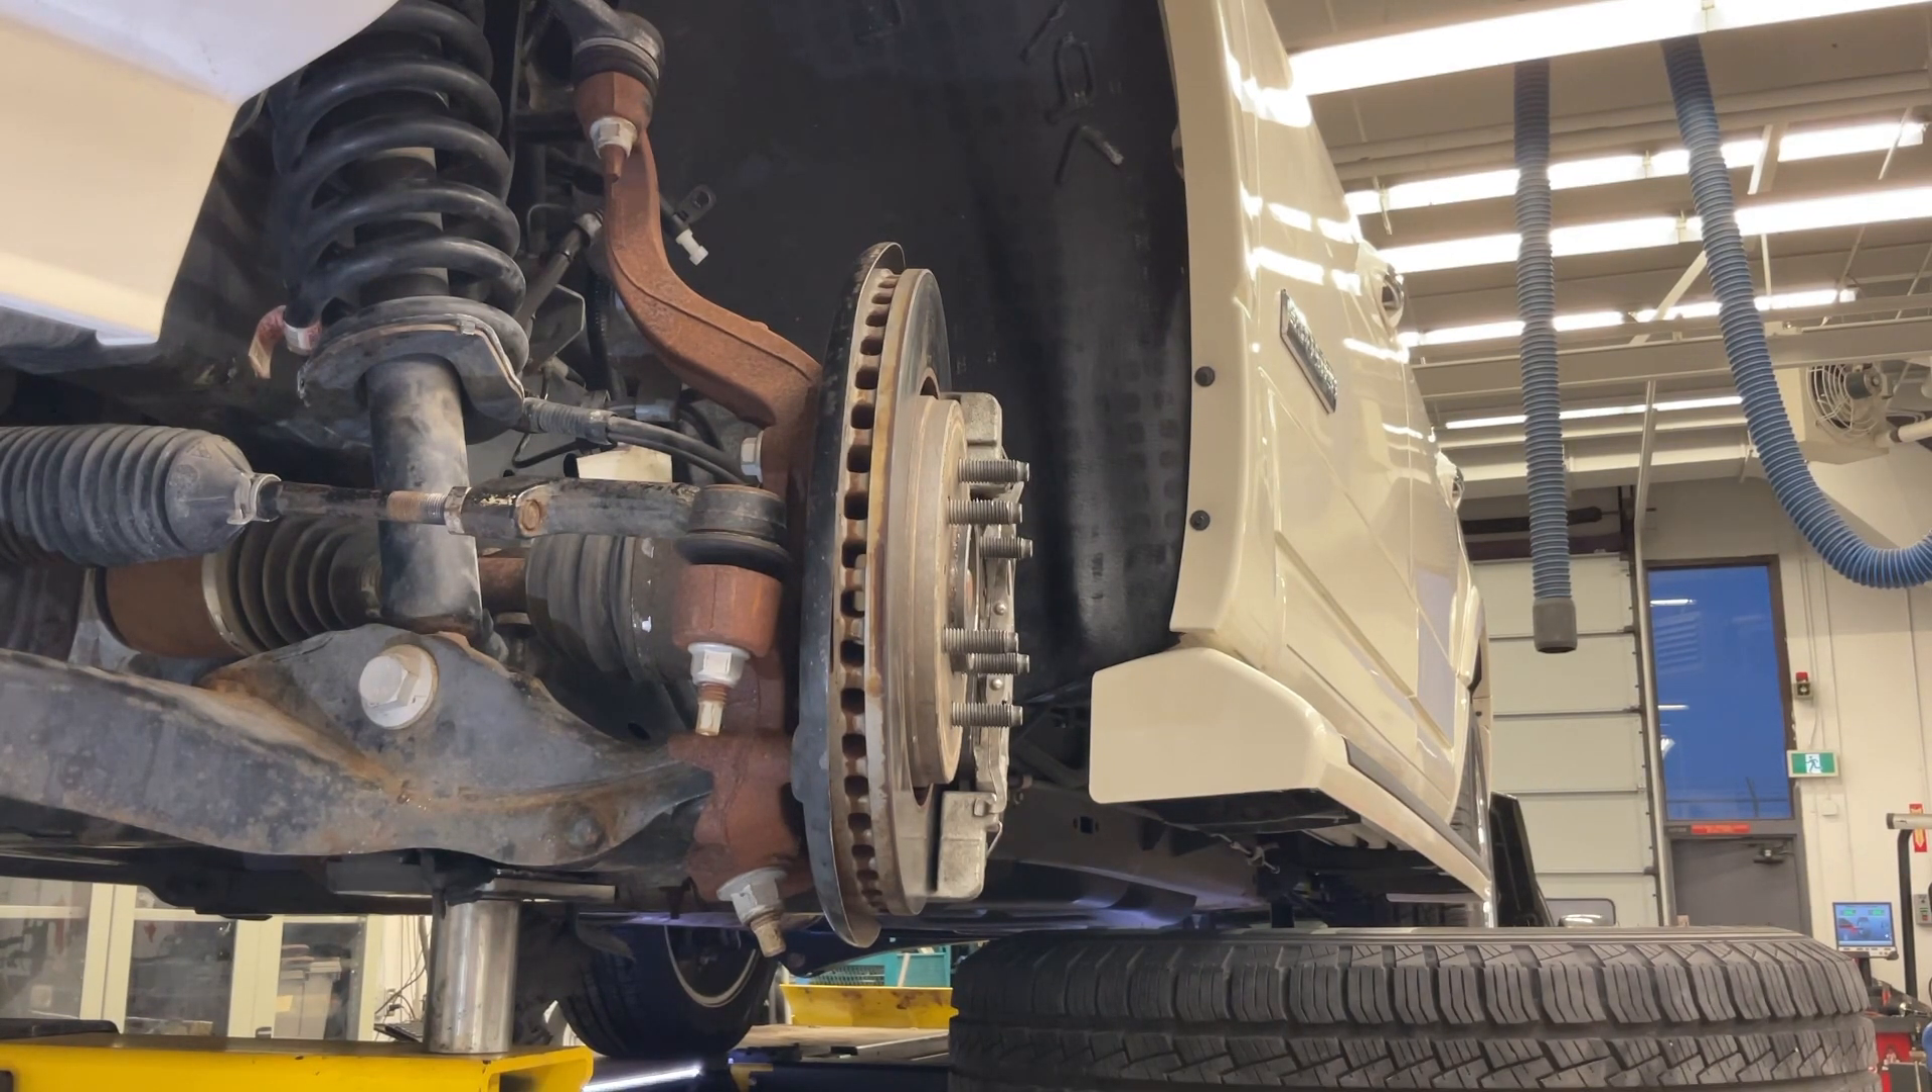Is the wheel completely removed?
Yes.